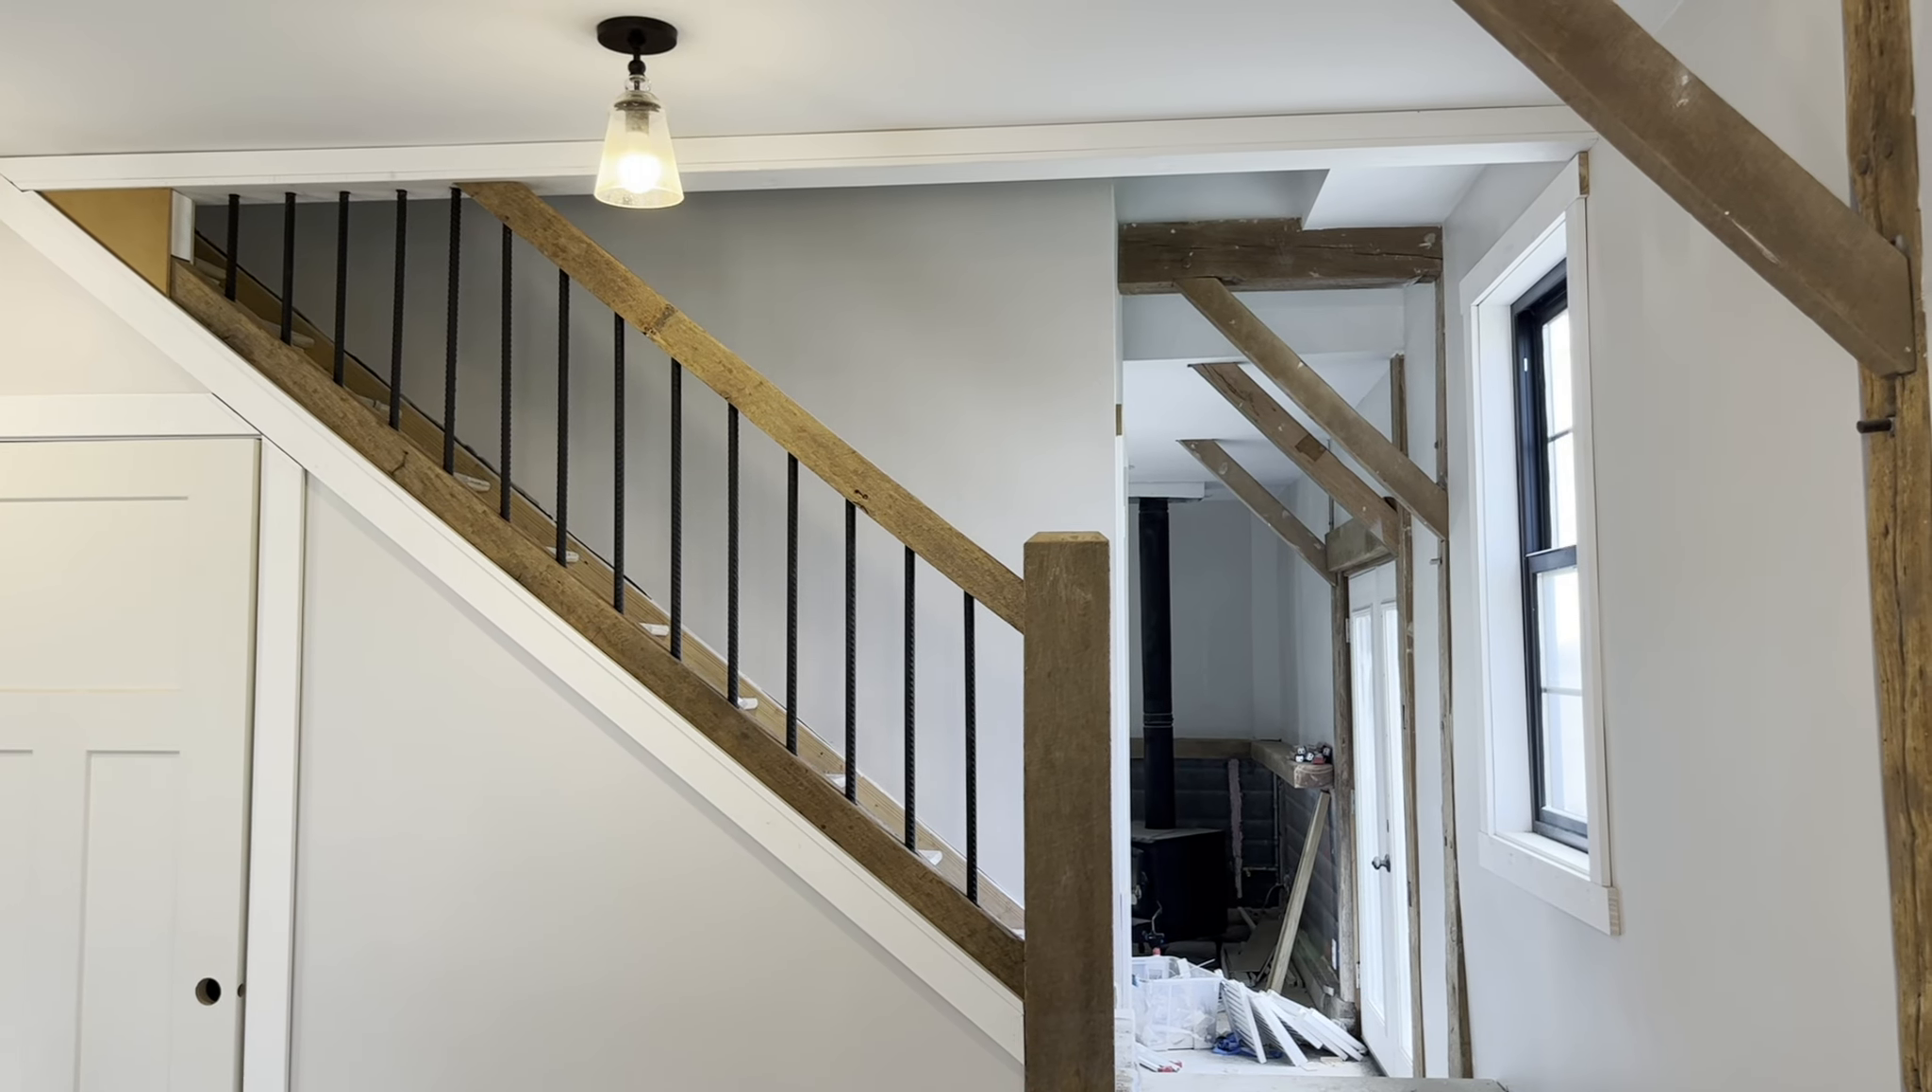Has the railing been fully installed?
Yes.